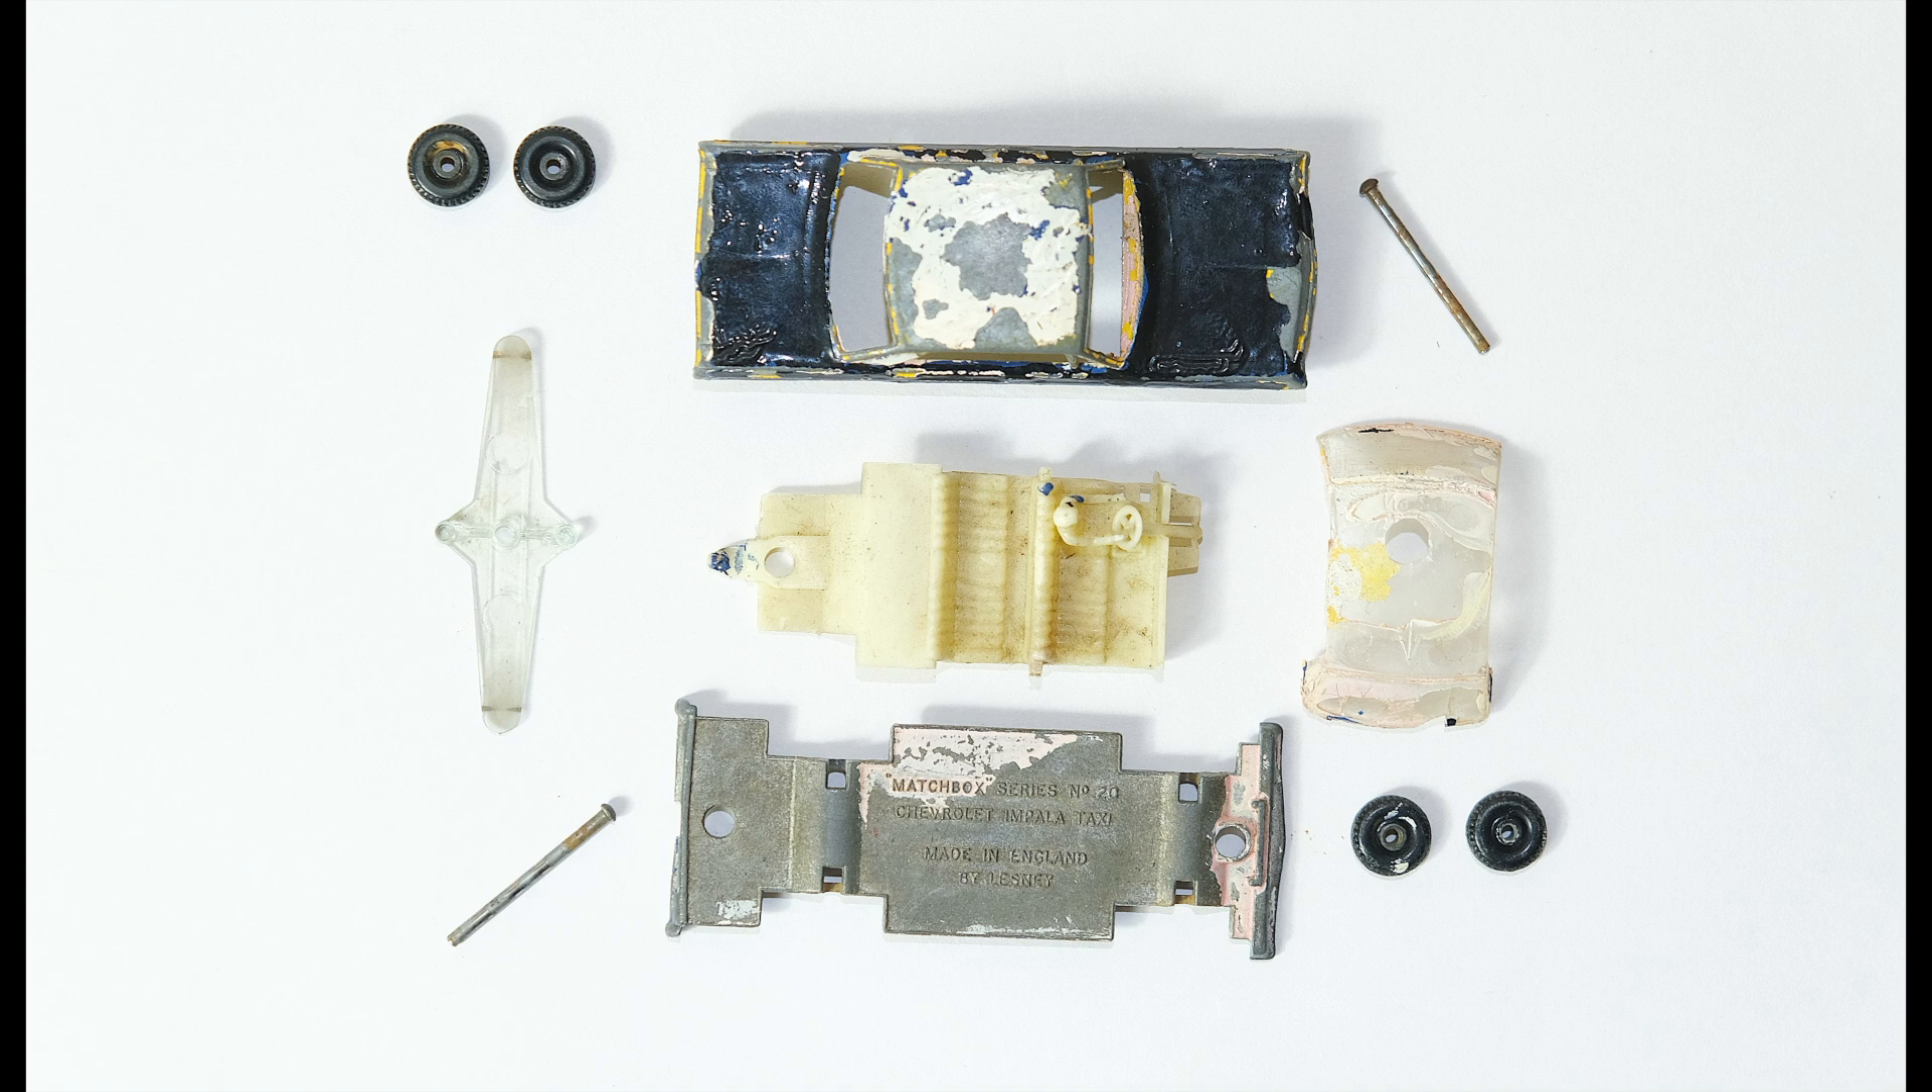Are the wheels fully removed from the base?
Yes.